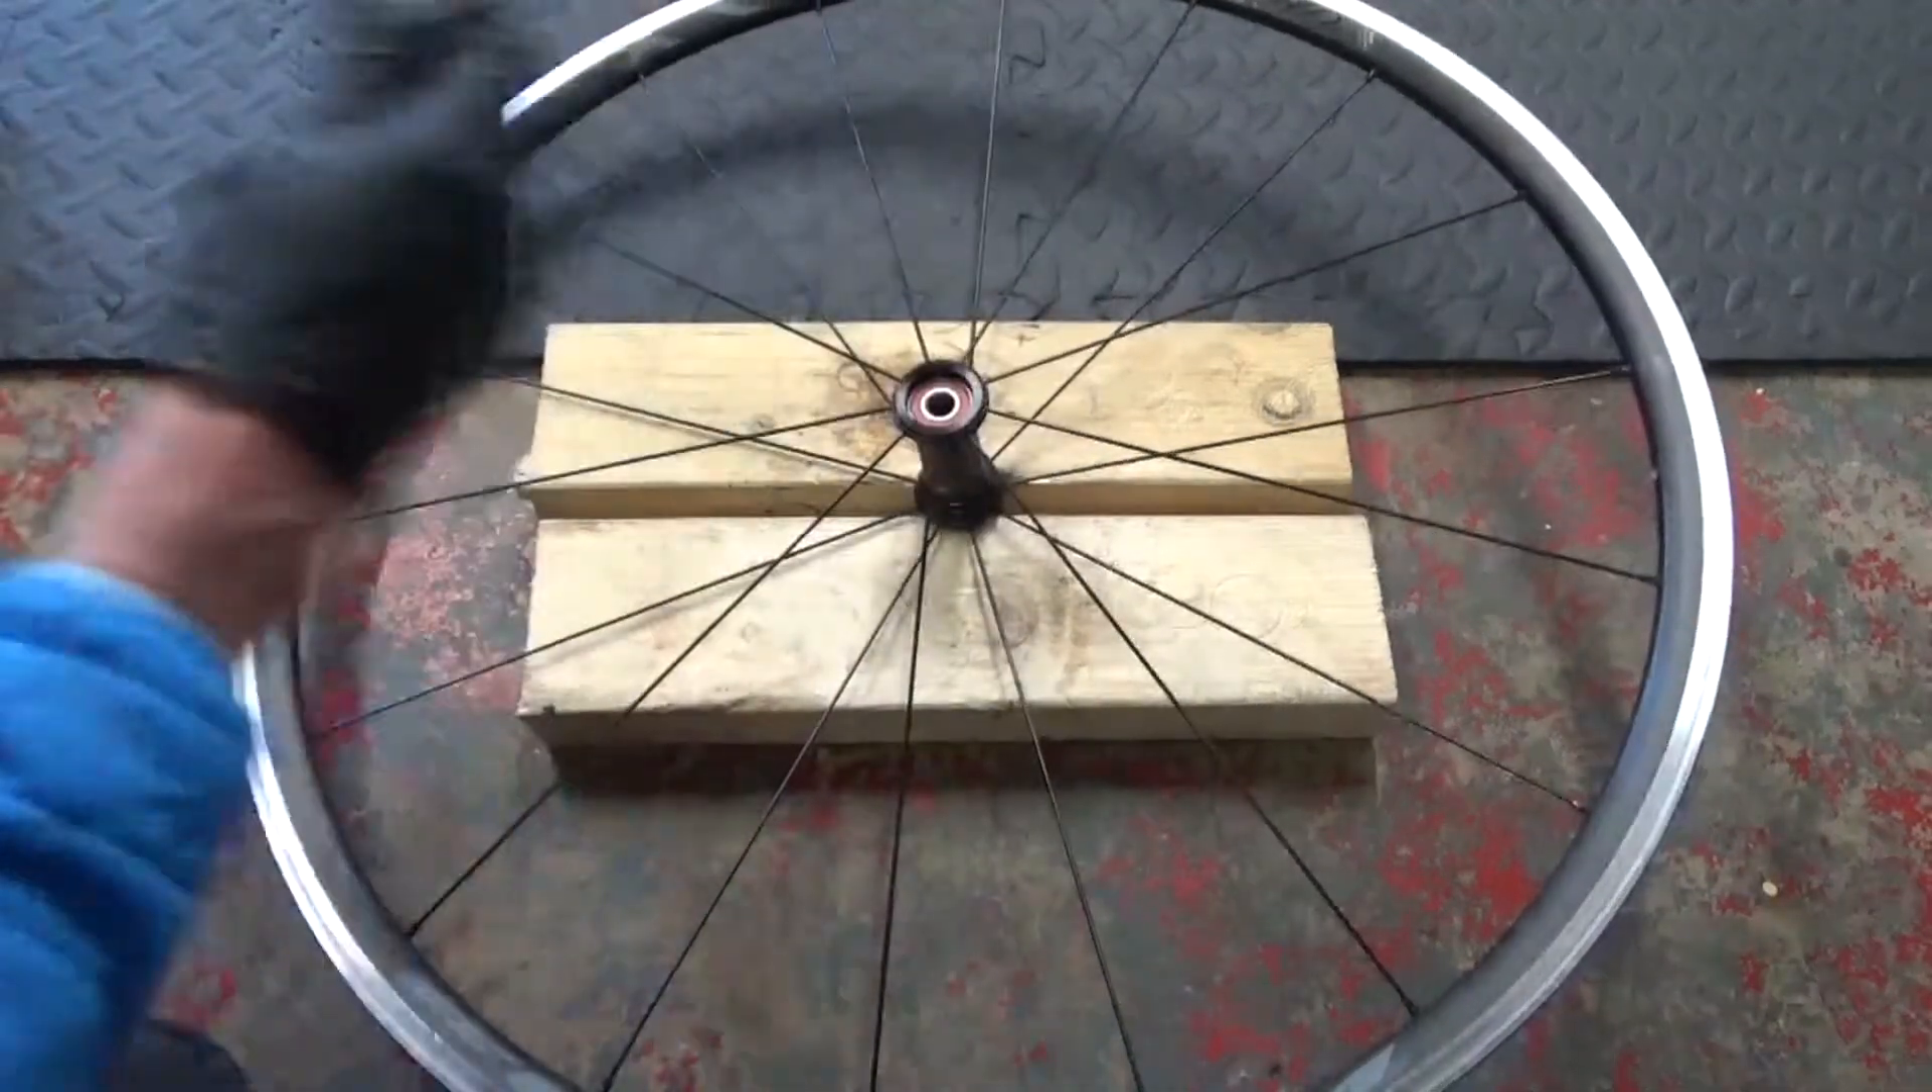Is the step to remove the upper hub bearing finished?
No.